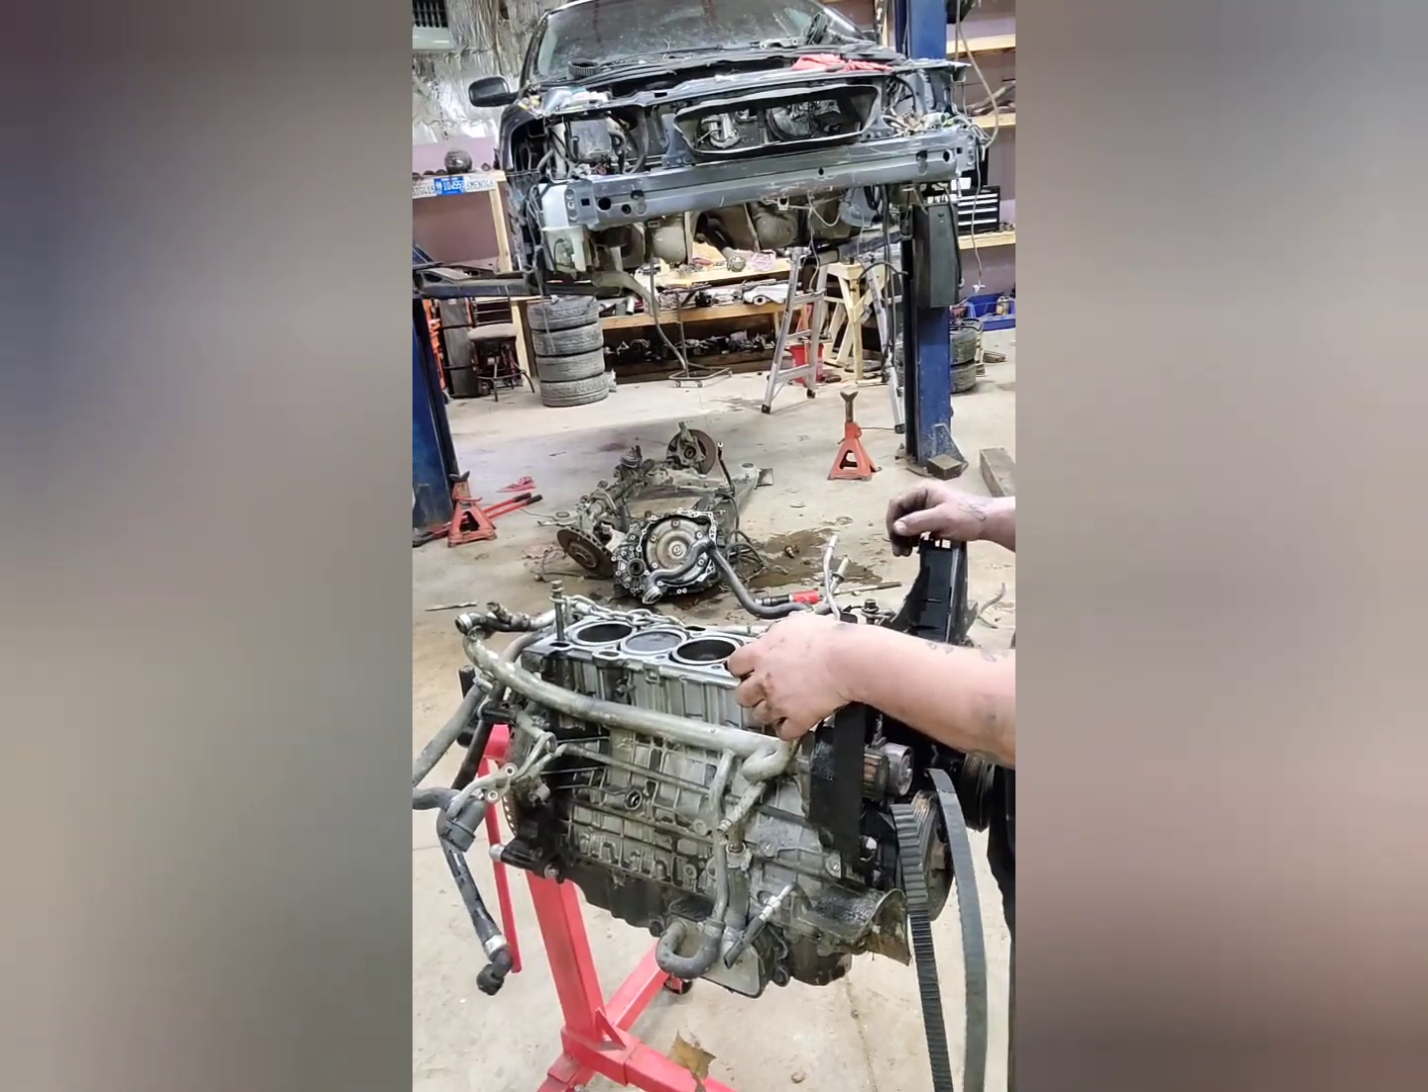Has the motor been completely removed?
Yes.